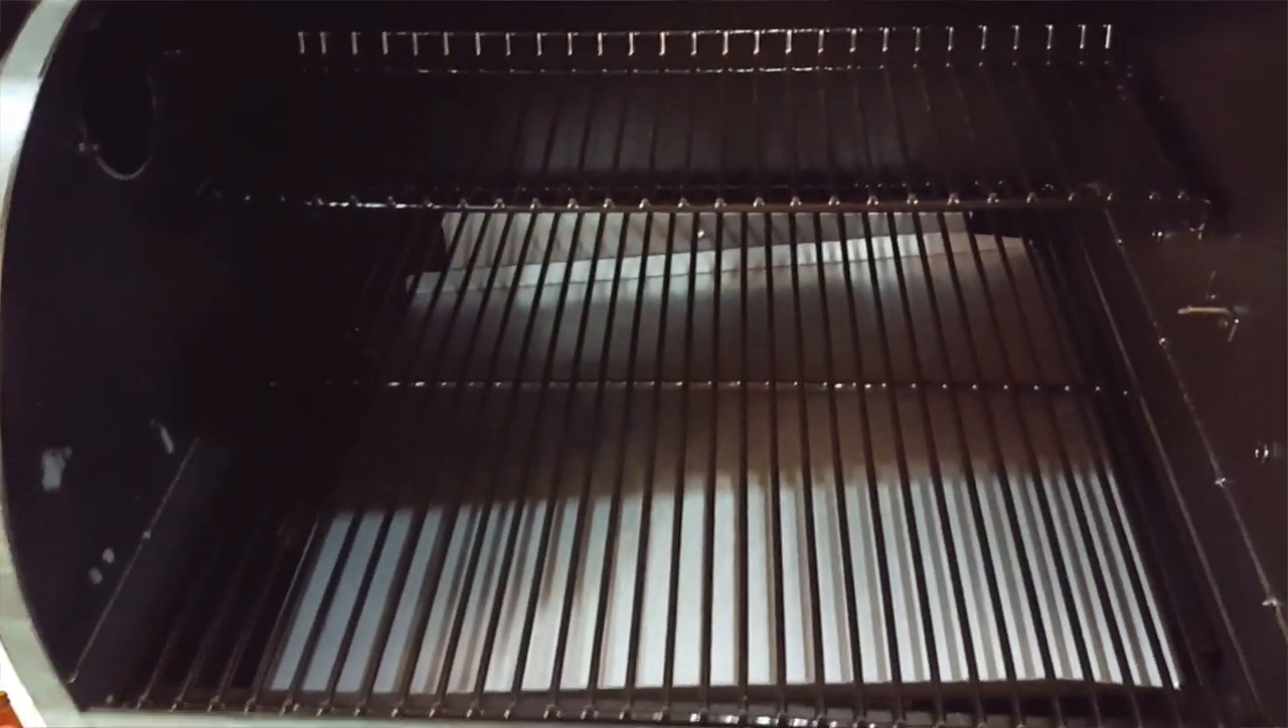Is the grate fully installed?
Yes.